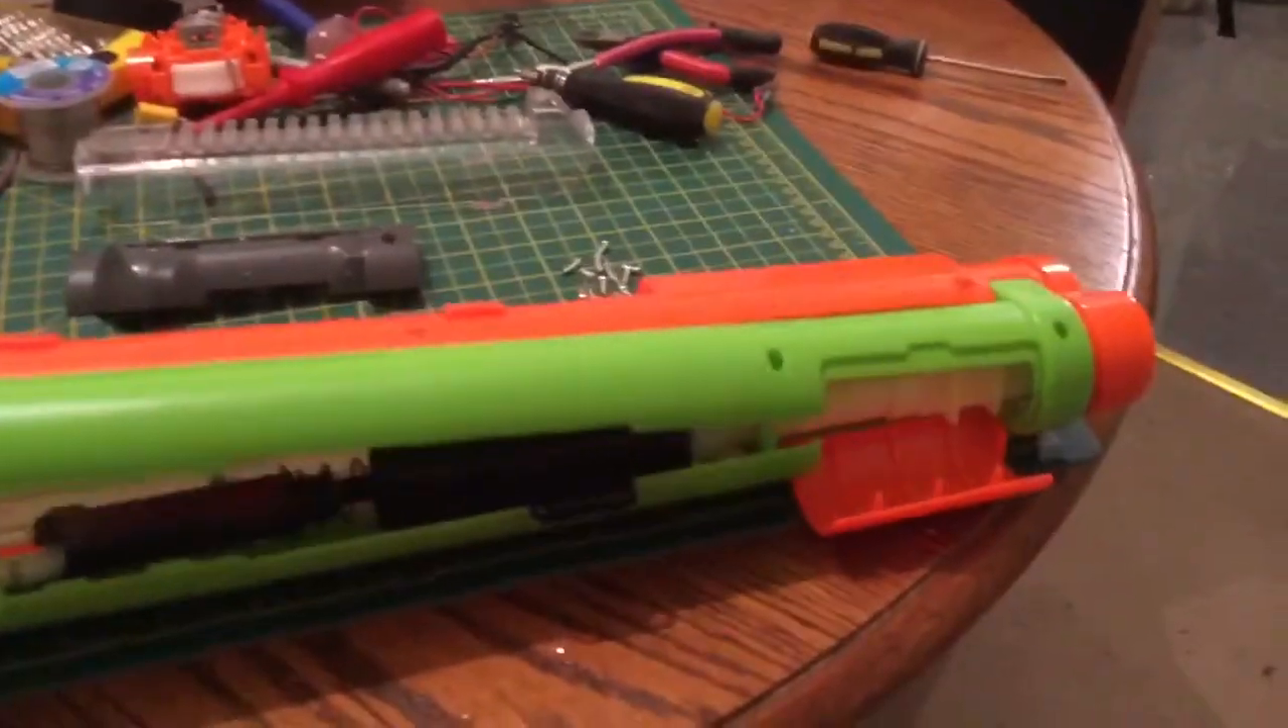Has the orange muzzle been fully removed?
No.